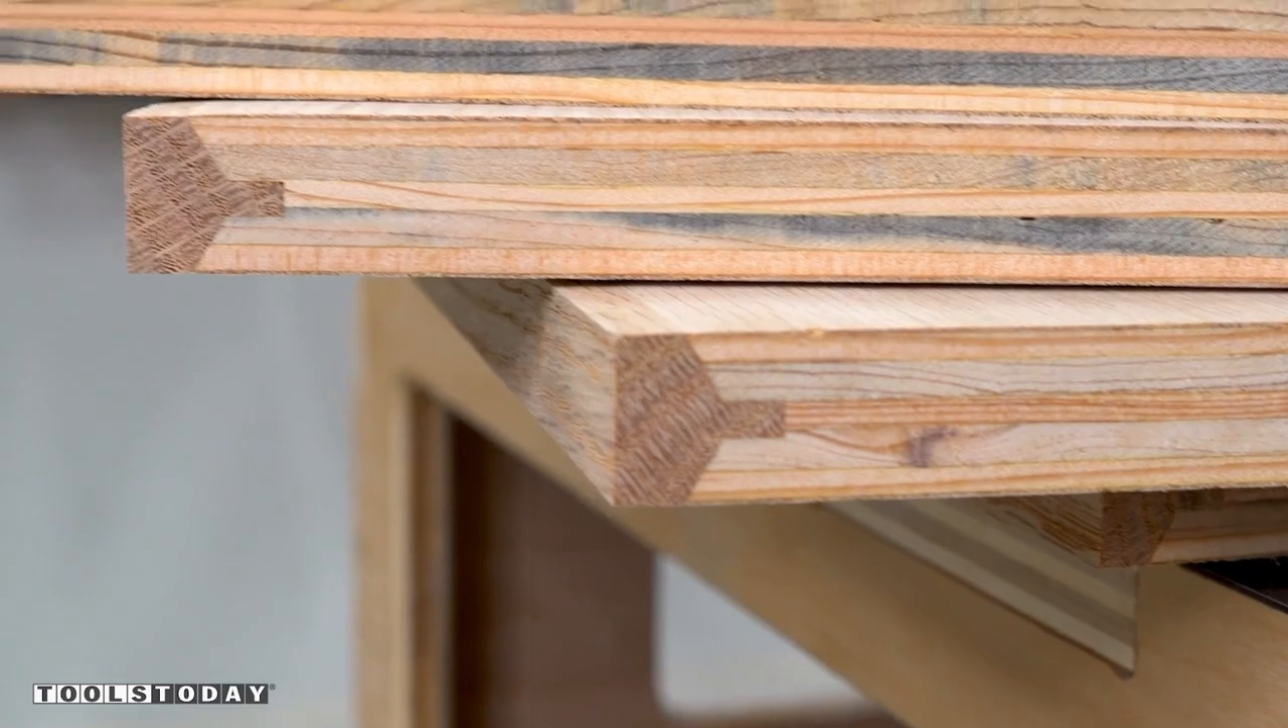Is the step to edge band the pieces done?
Yes.